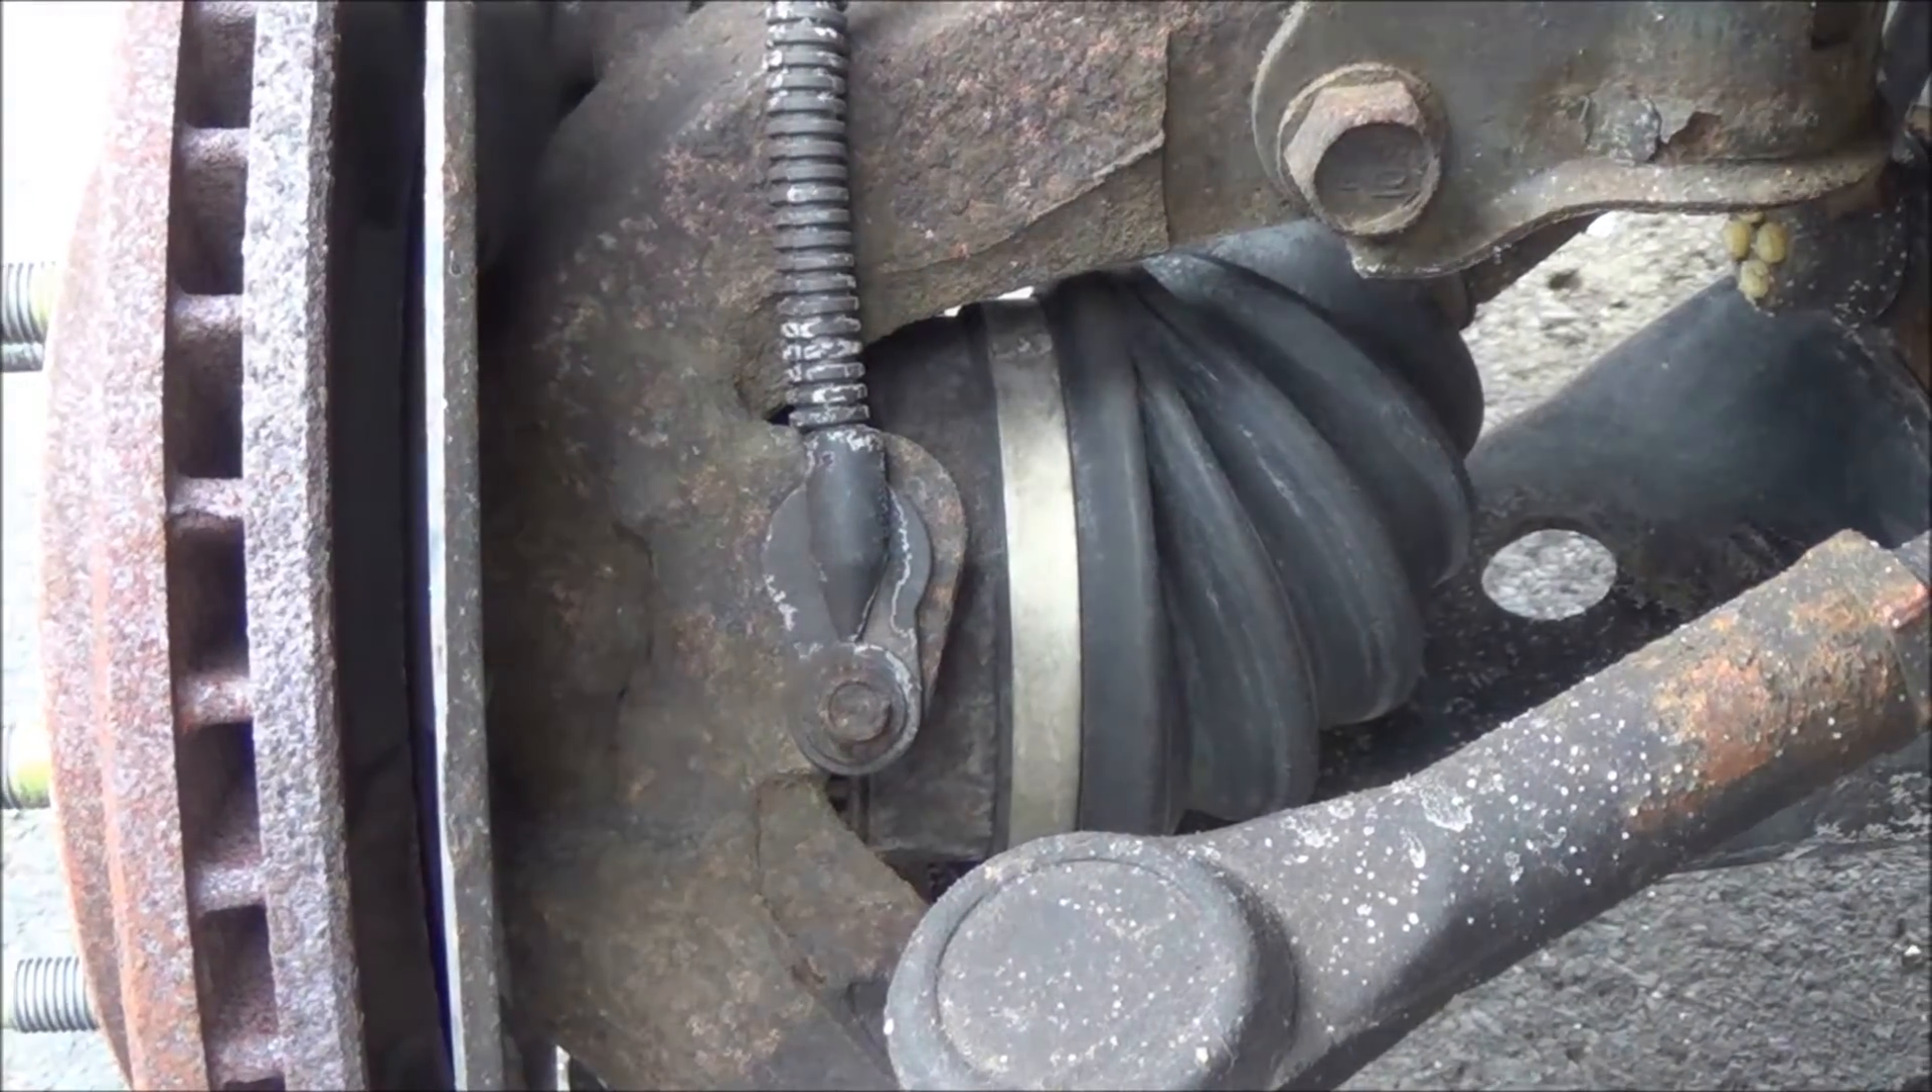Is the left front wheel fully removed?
Yes.